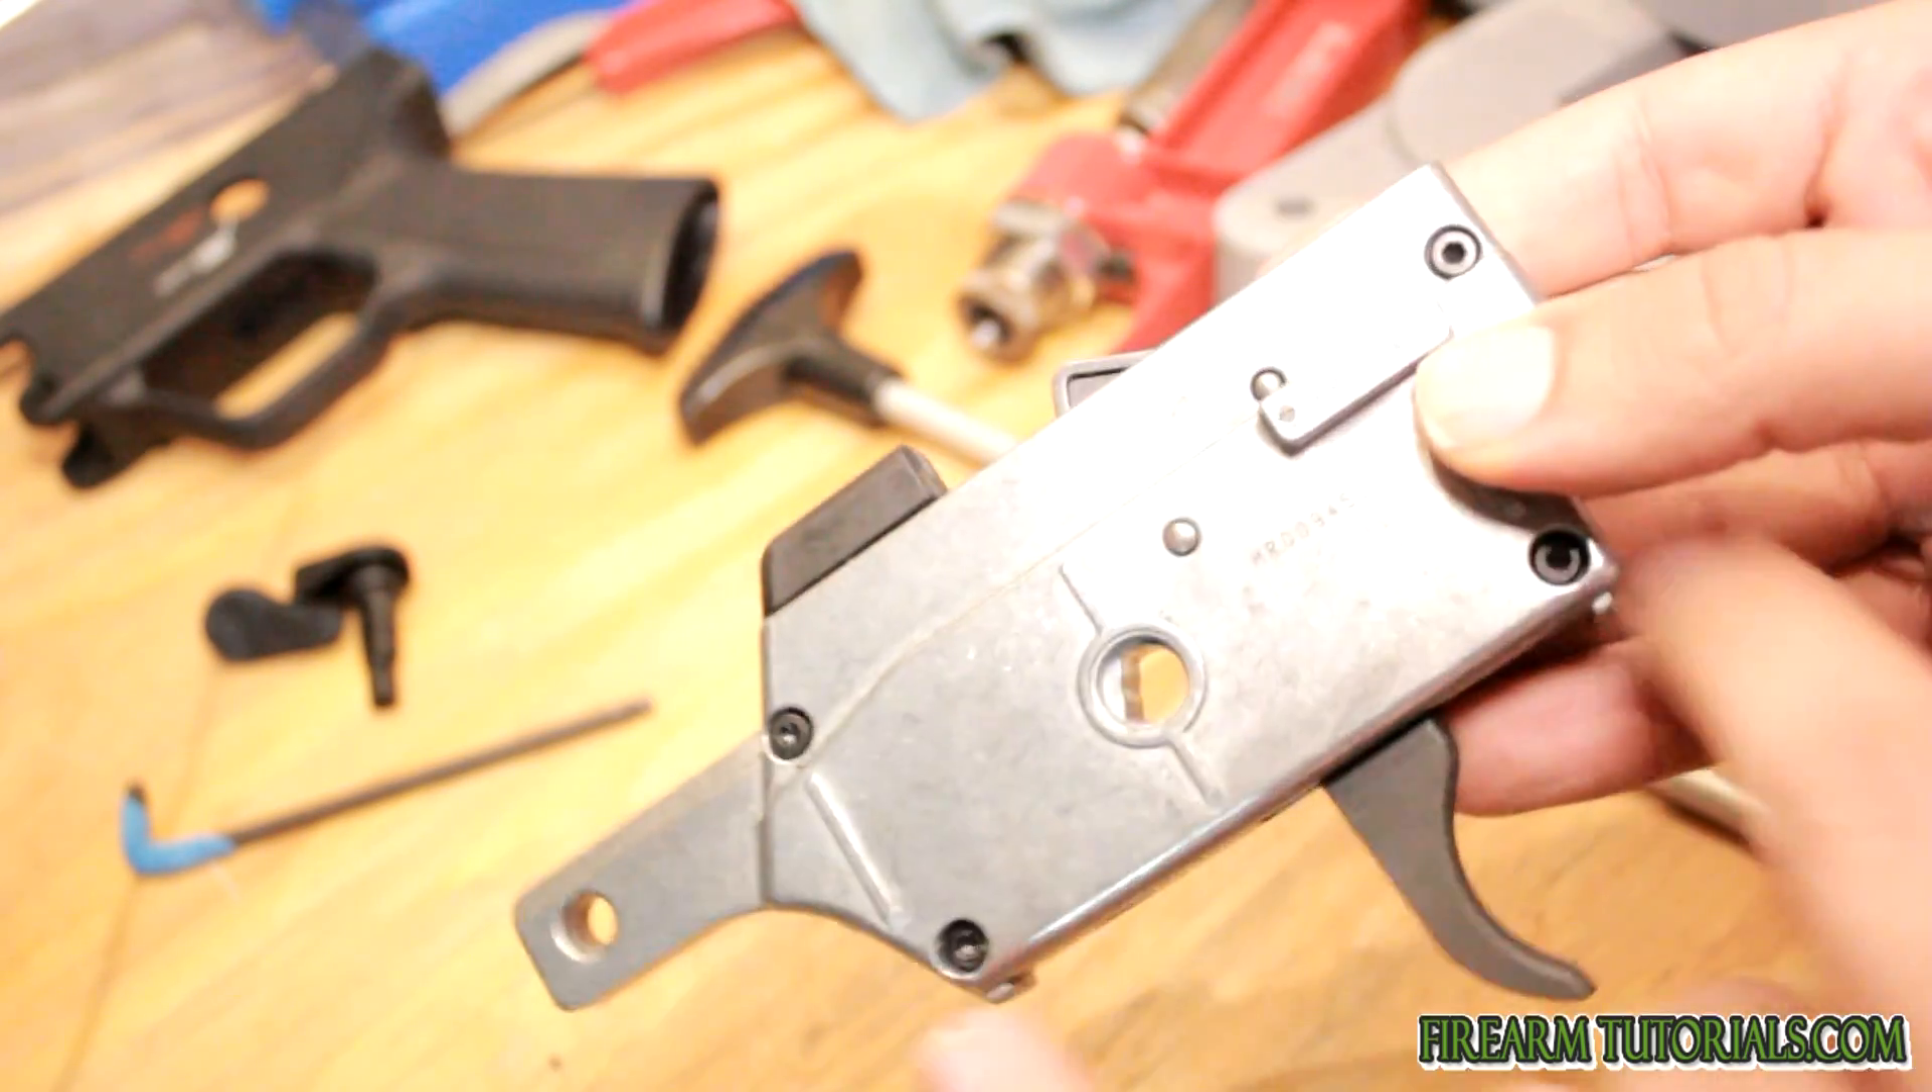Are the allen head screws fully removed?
No.